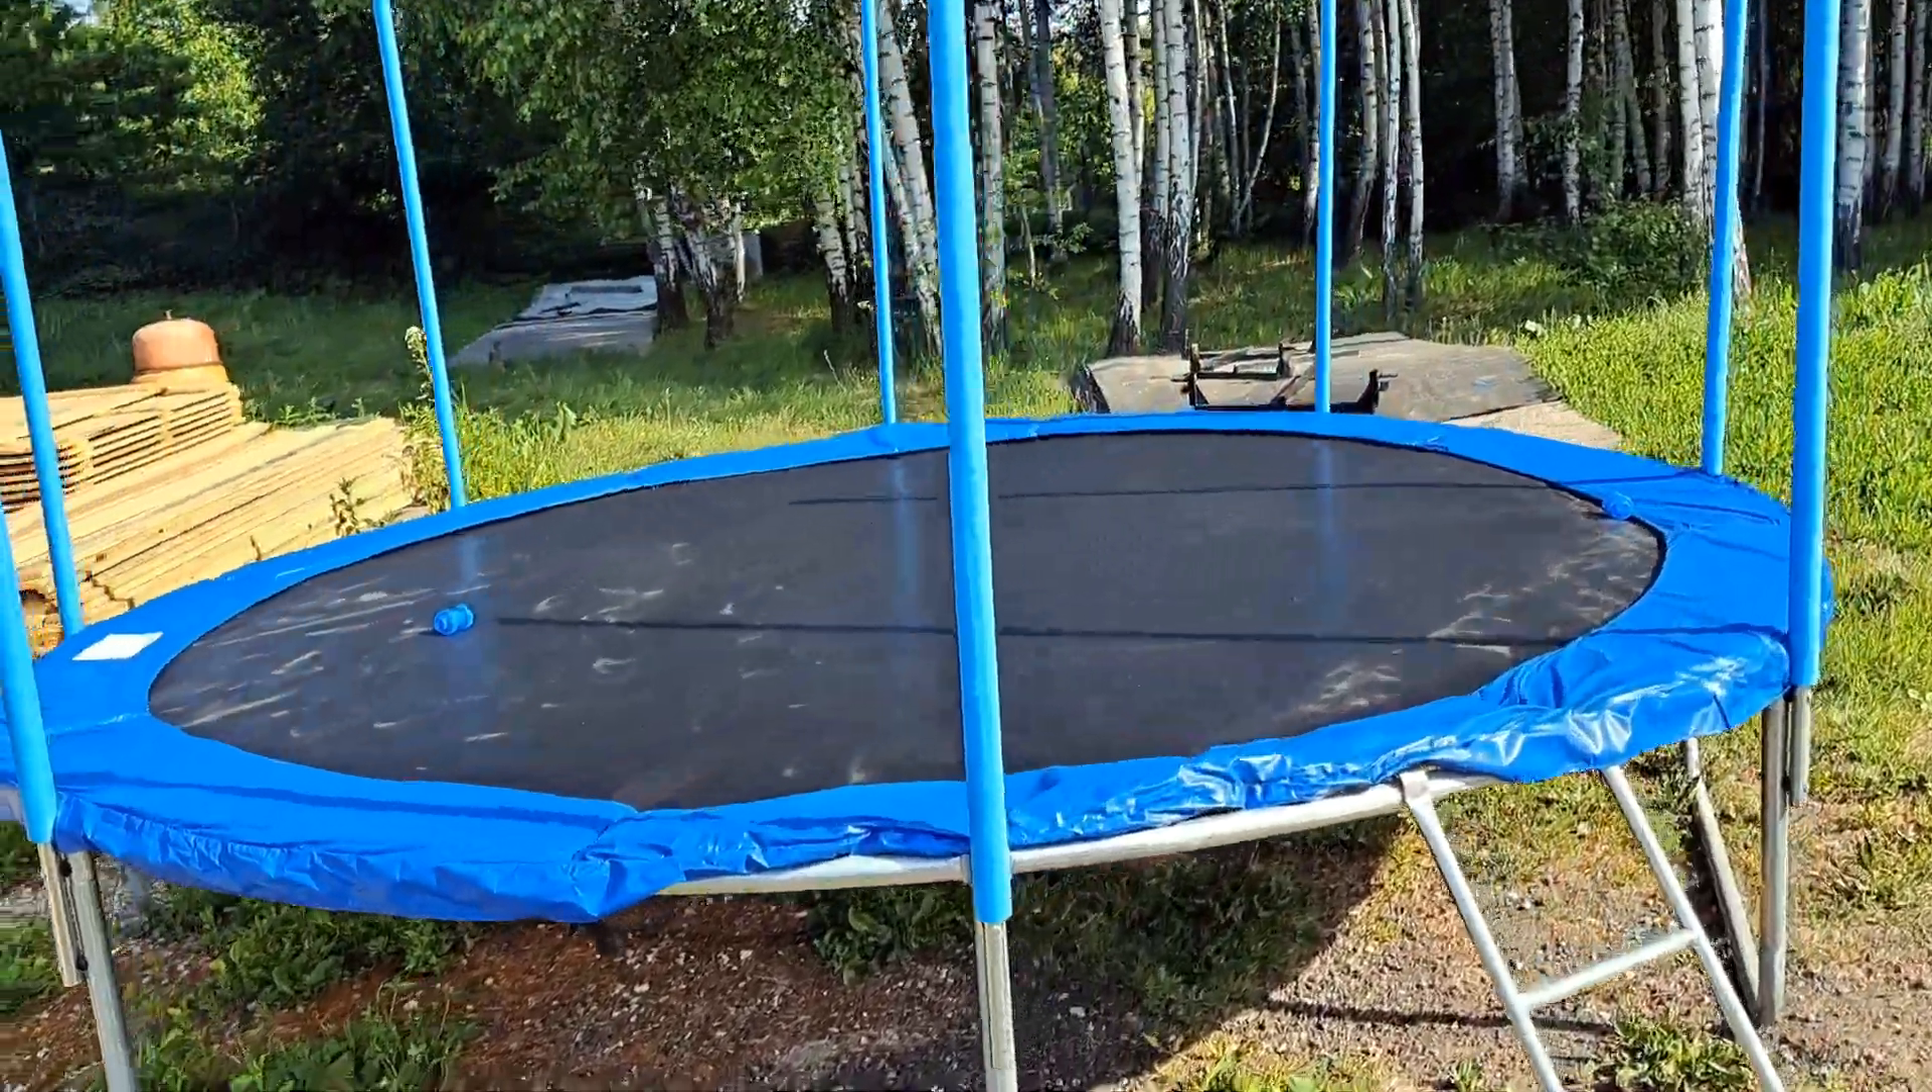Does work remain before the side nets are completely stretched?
Yes.